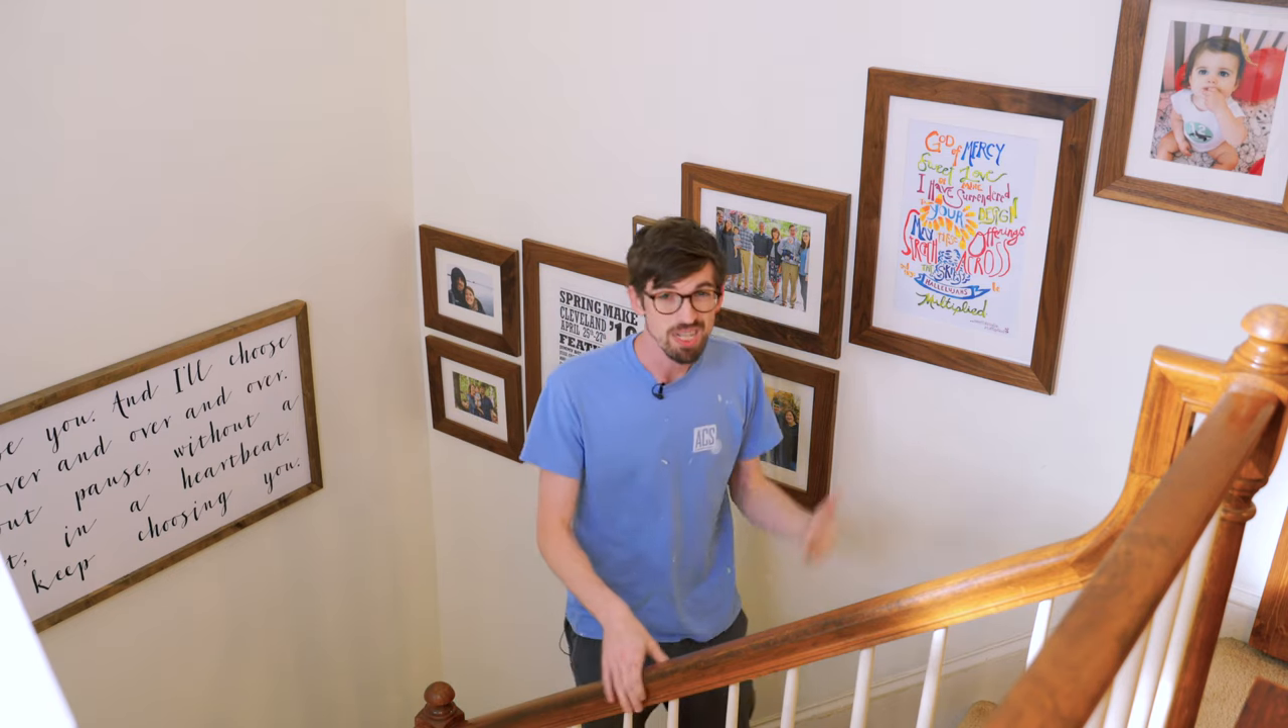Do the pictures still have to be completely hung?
No.